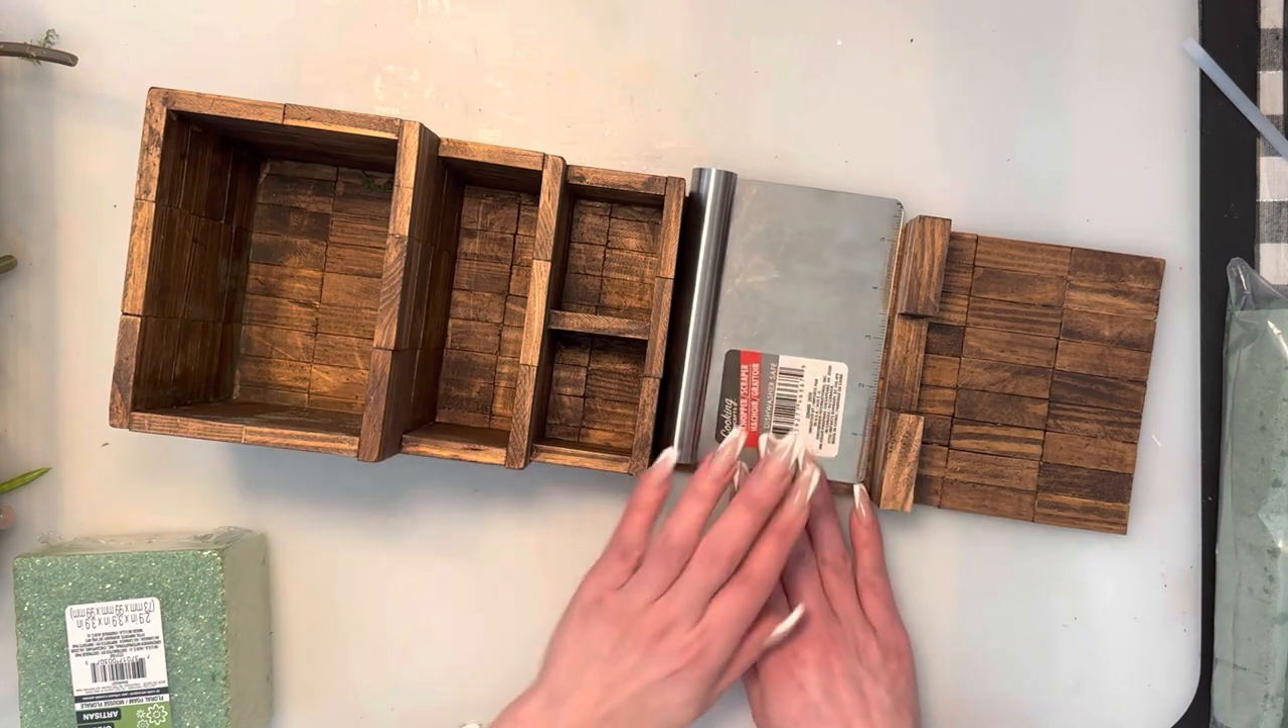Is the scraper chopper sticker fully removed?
No.